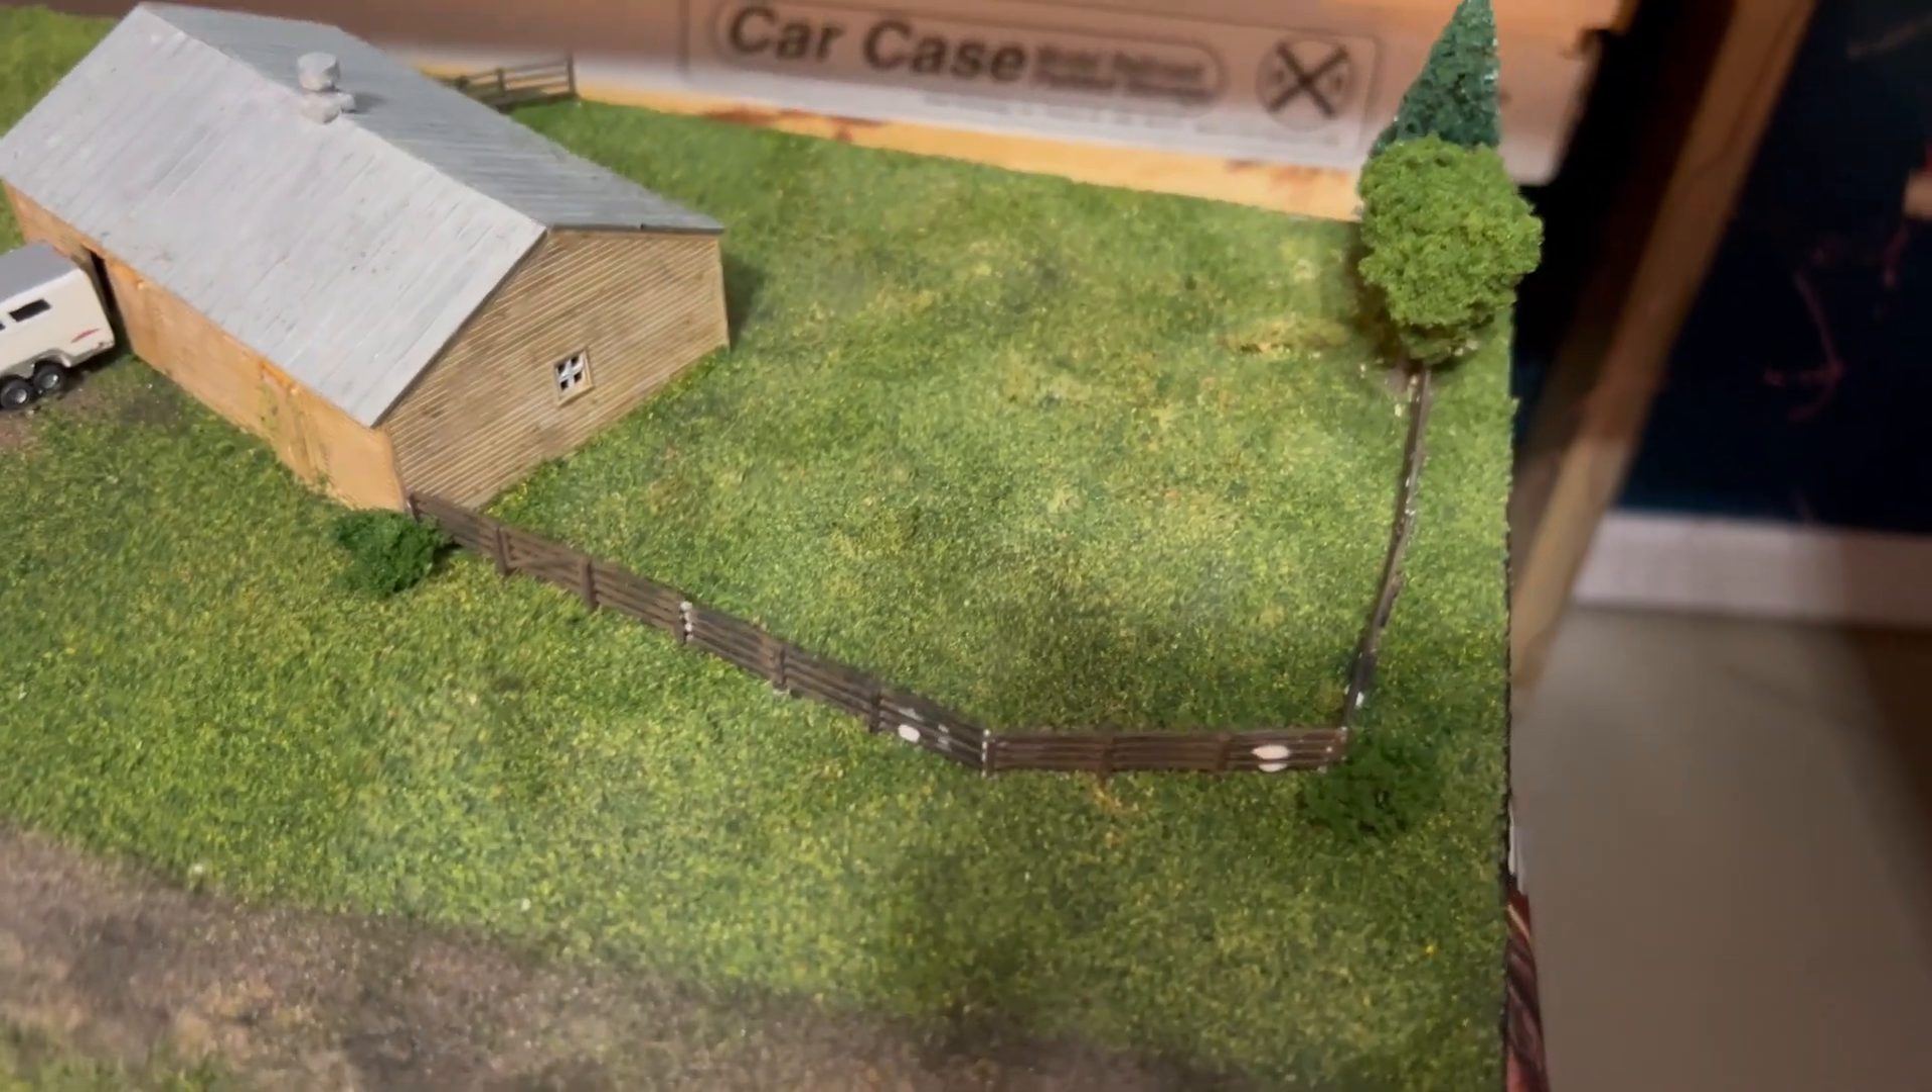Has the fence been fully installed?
Yes.